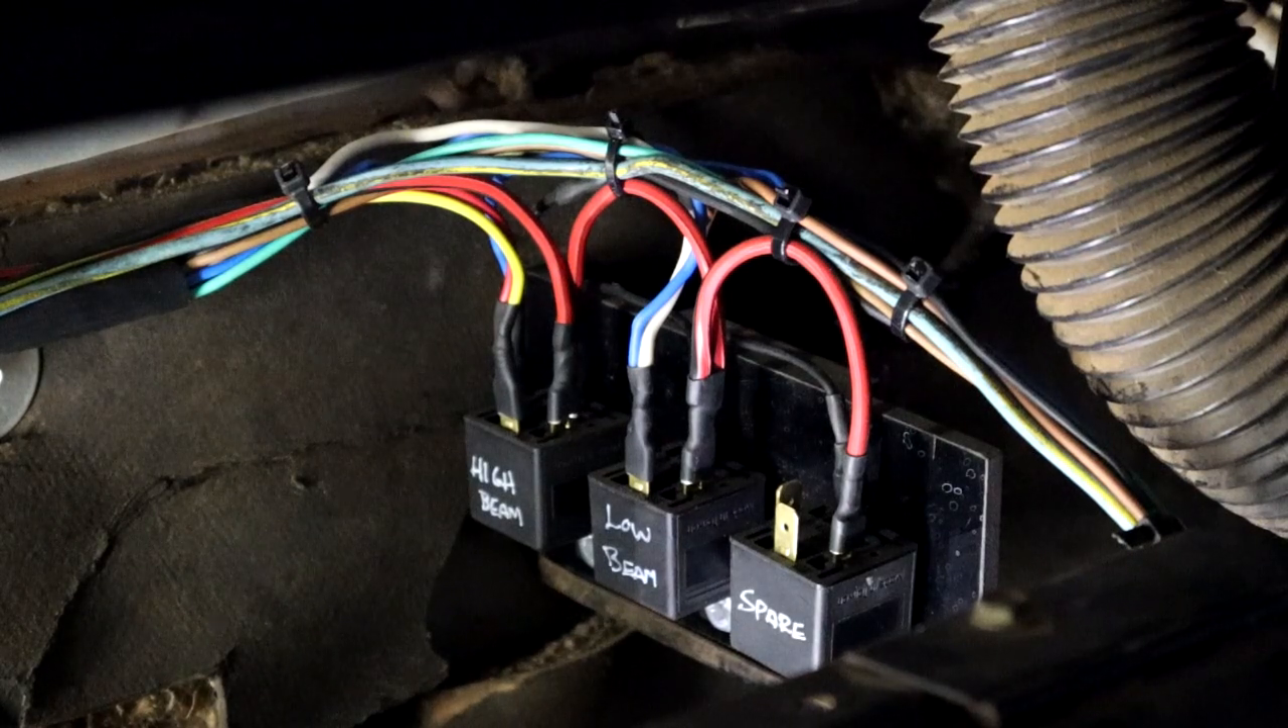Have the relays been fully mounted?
Yes.